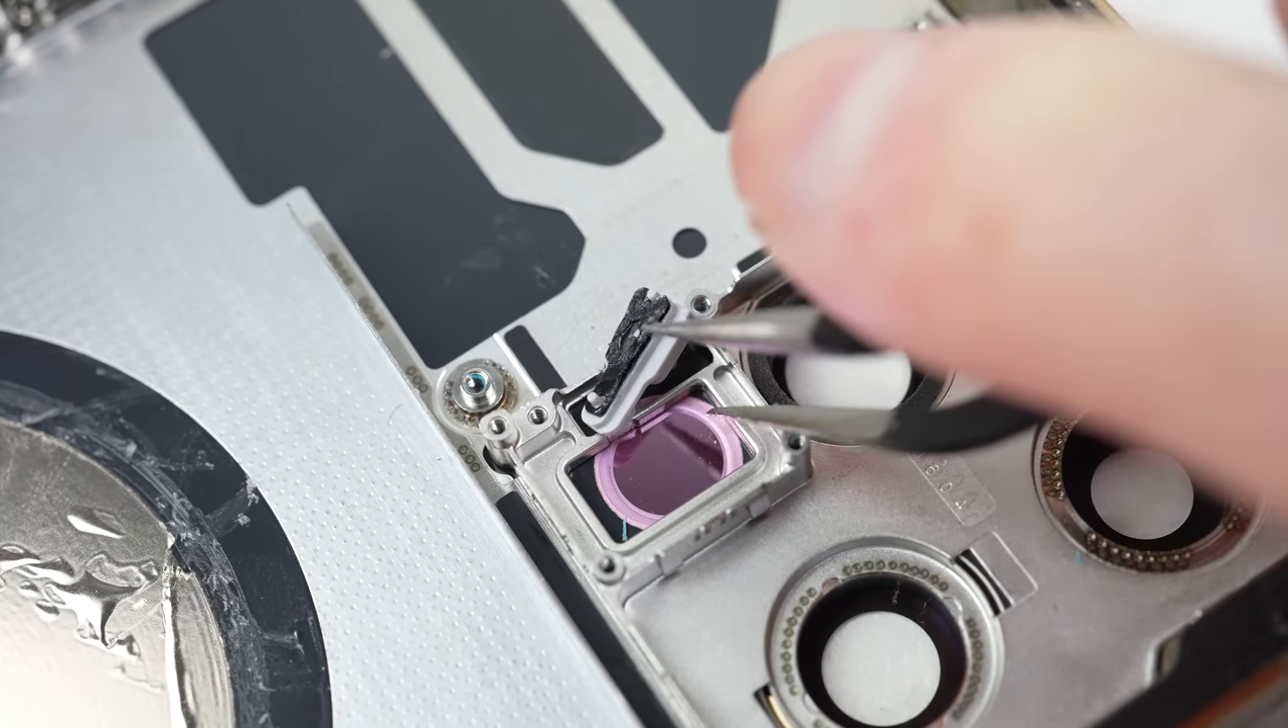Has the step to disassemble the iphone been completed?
No.